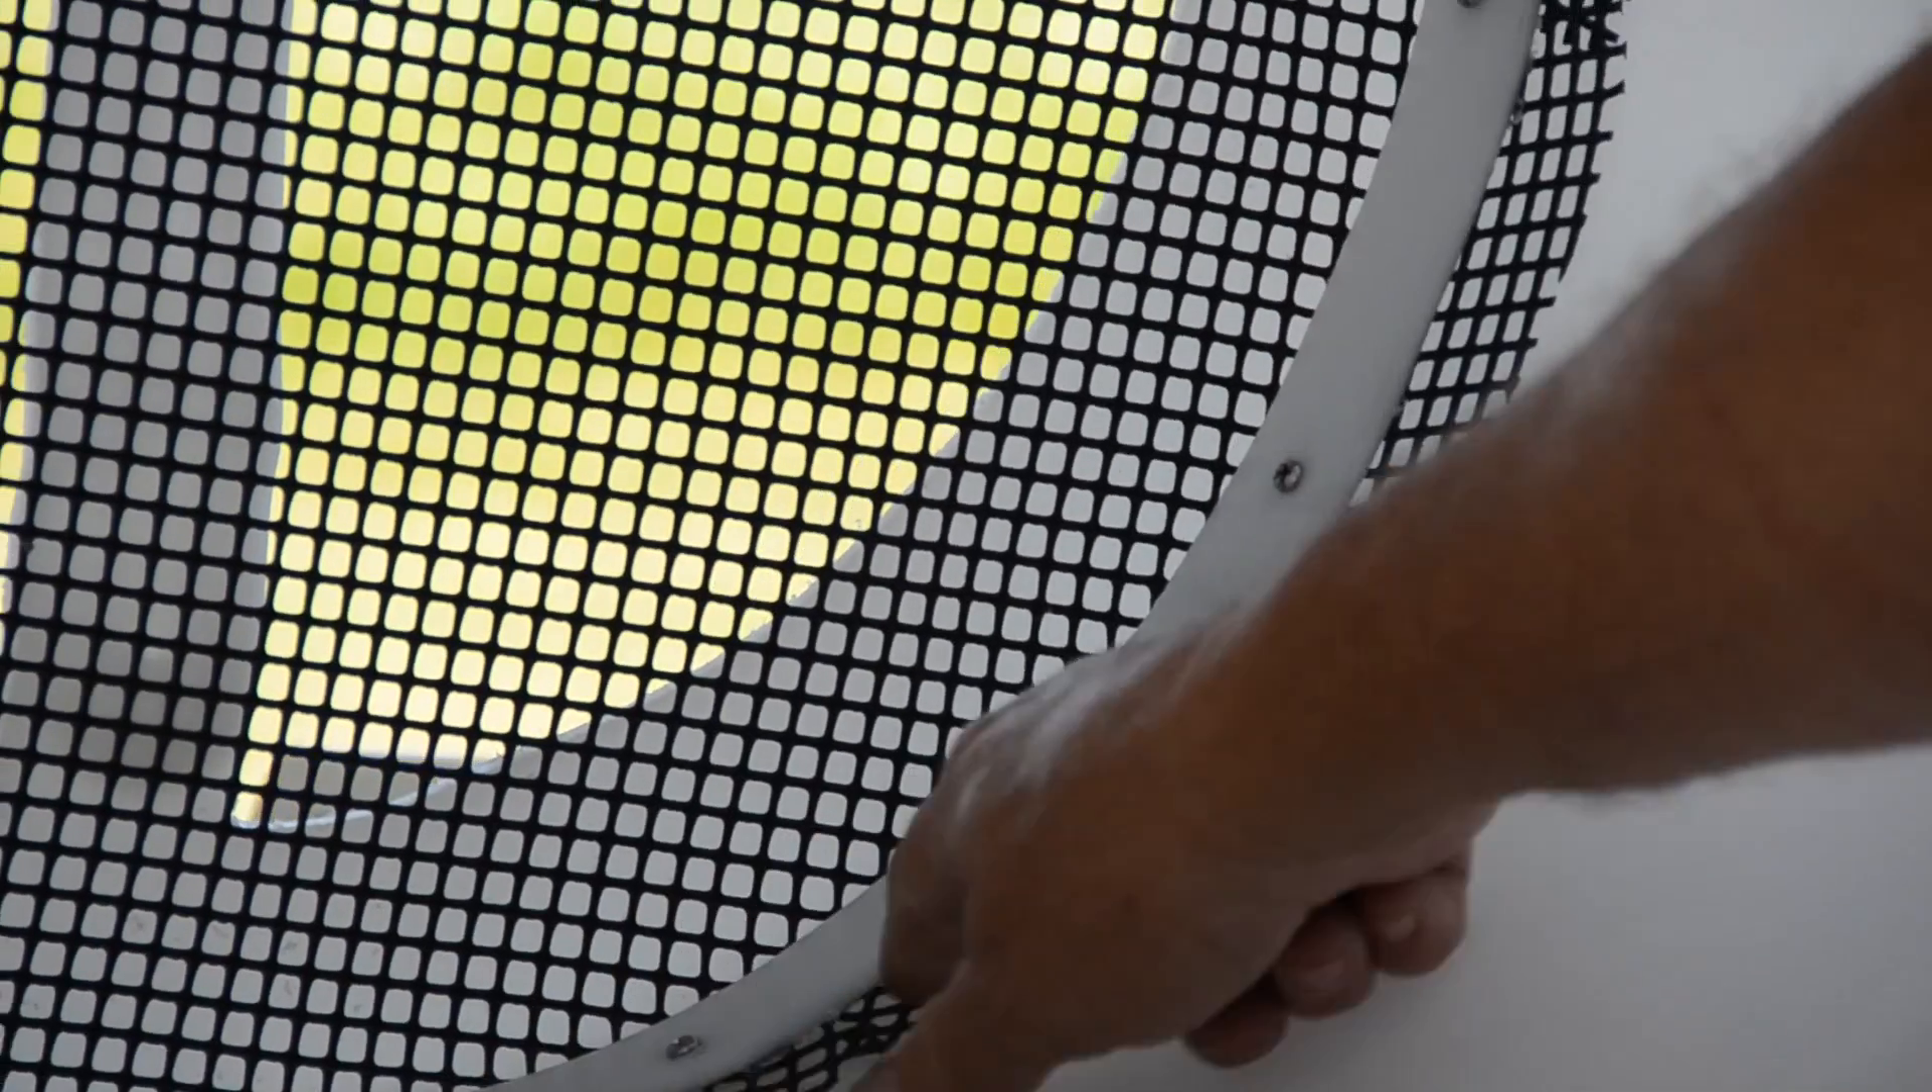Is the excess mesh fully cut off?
No.